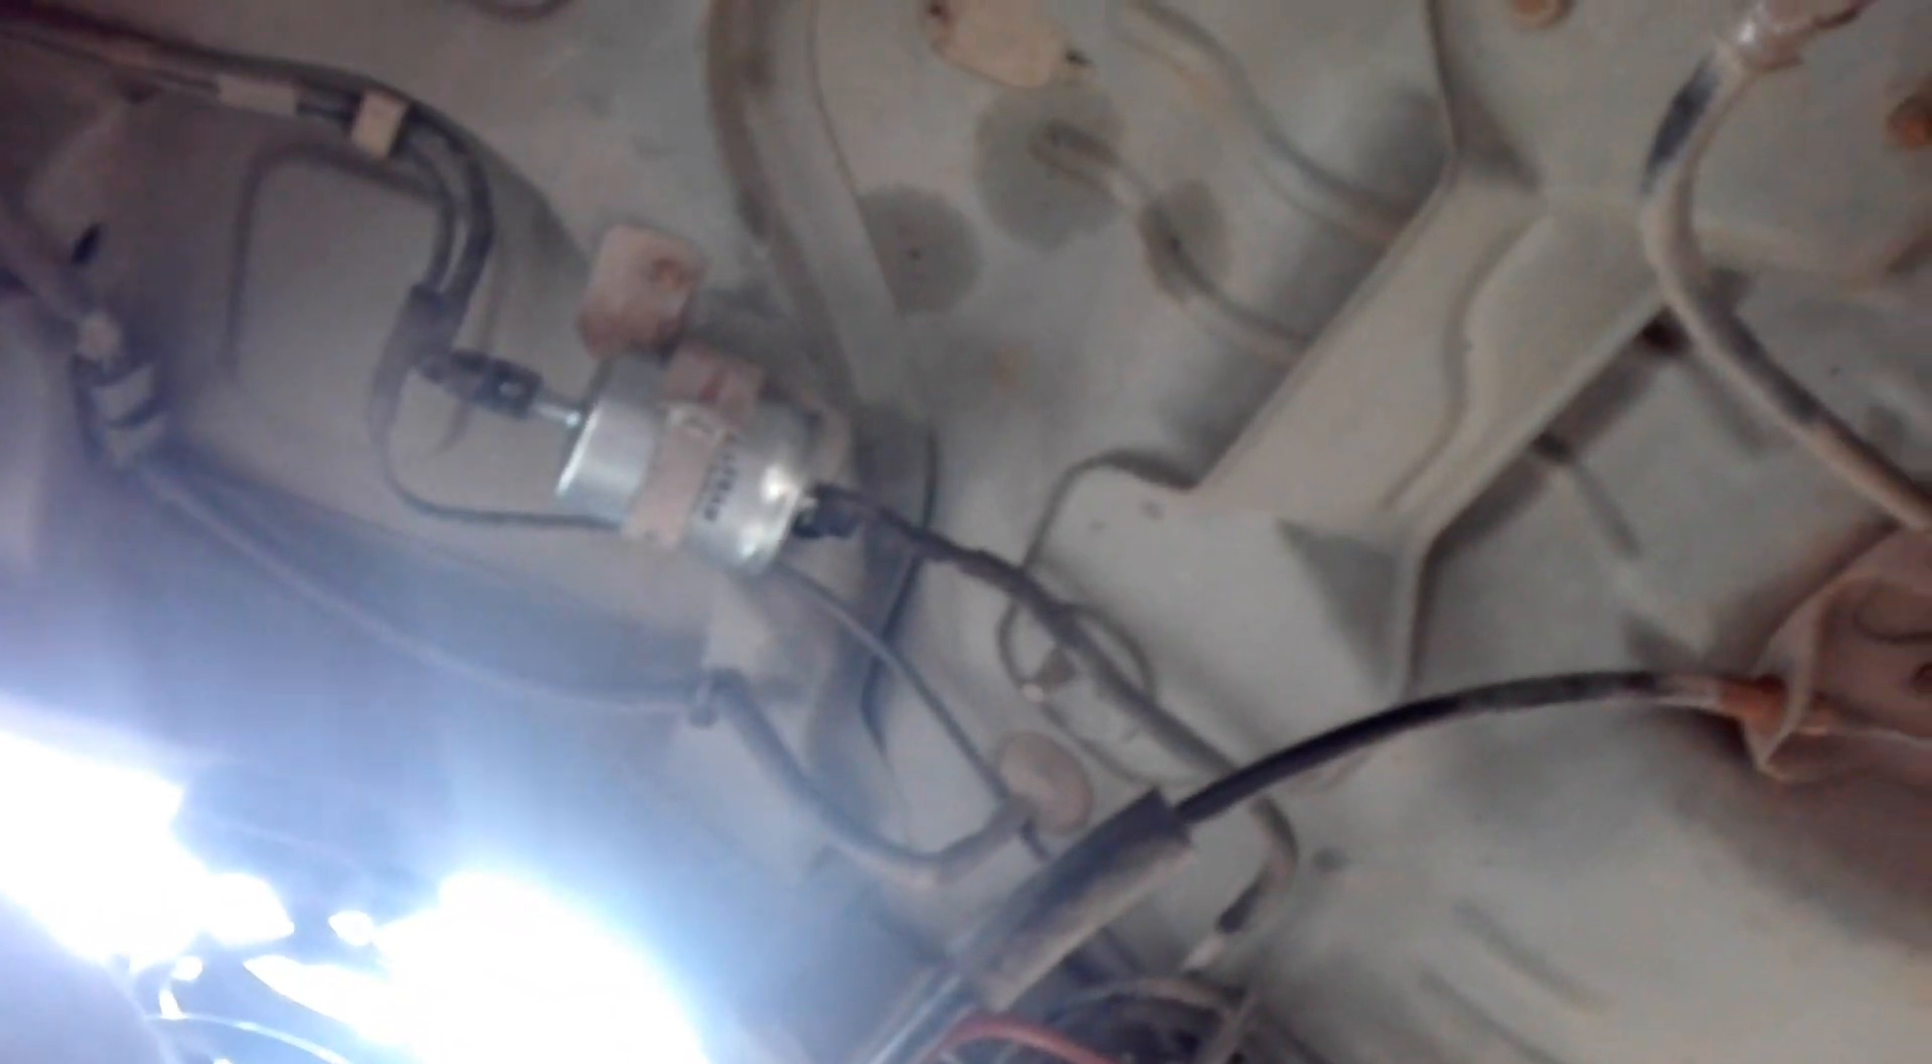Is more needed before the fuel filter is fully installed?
No.